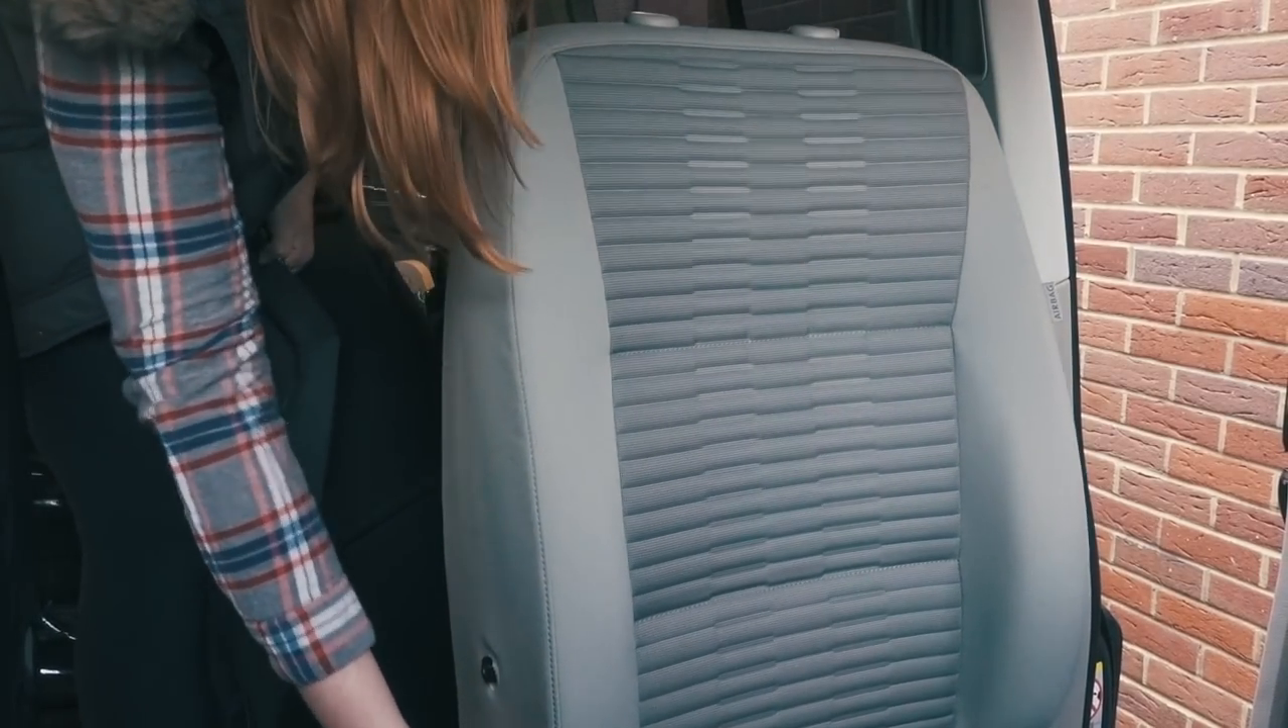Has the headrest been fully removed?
Yes.